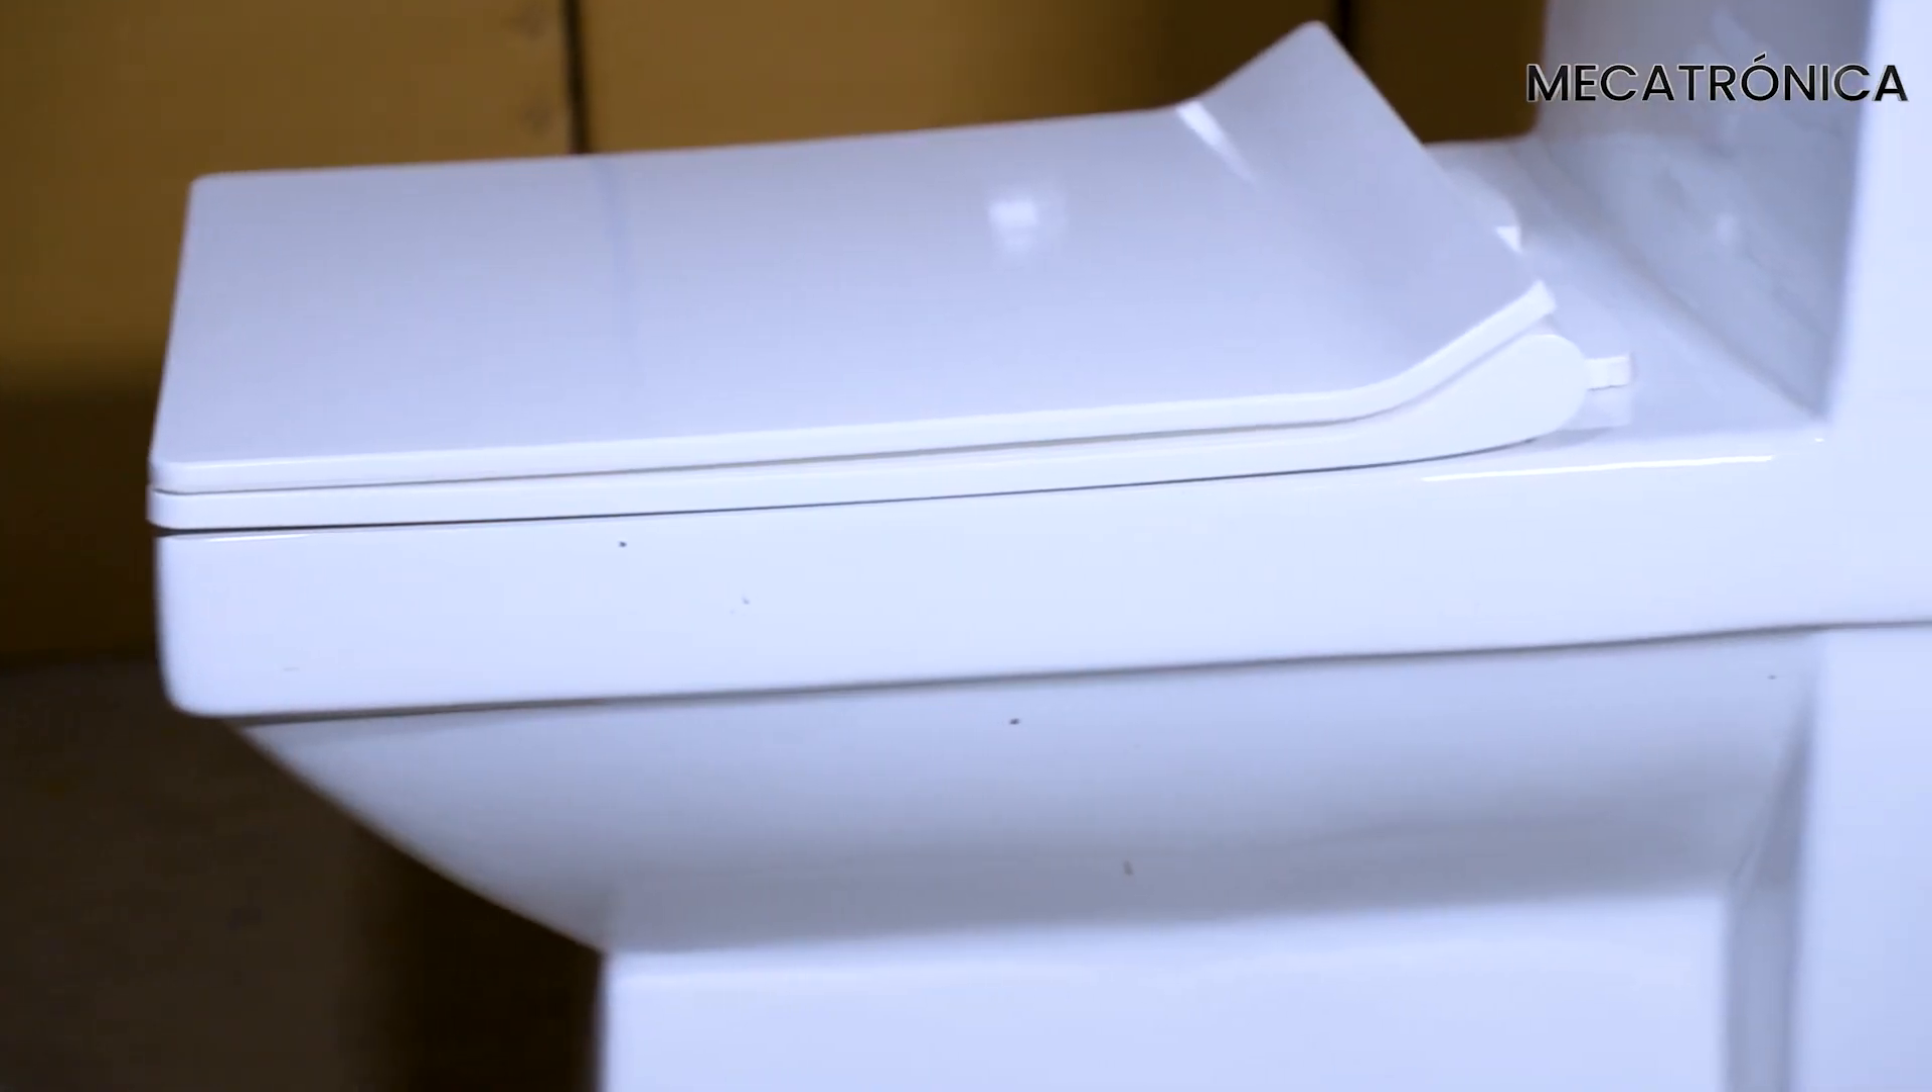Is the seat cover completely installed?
Yes.